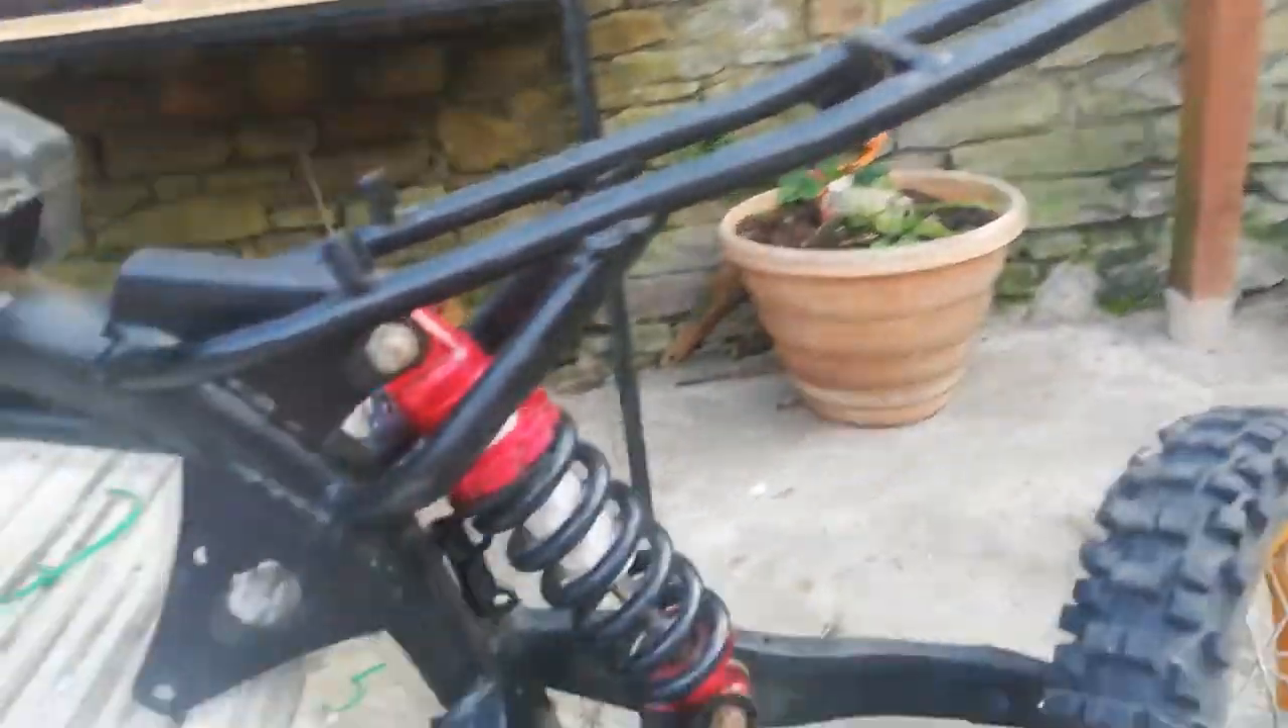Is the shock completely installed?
Yes.